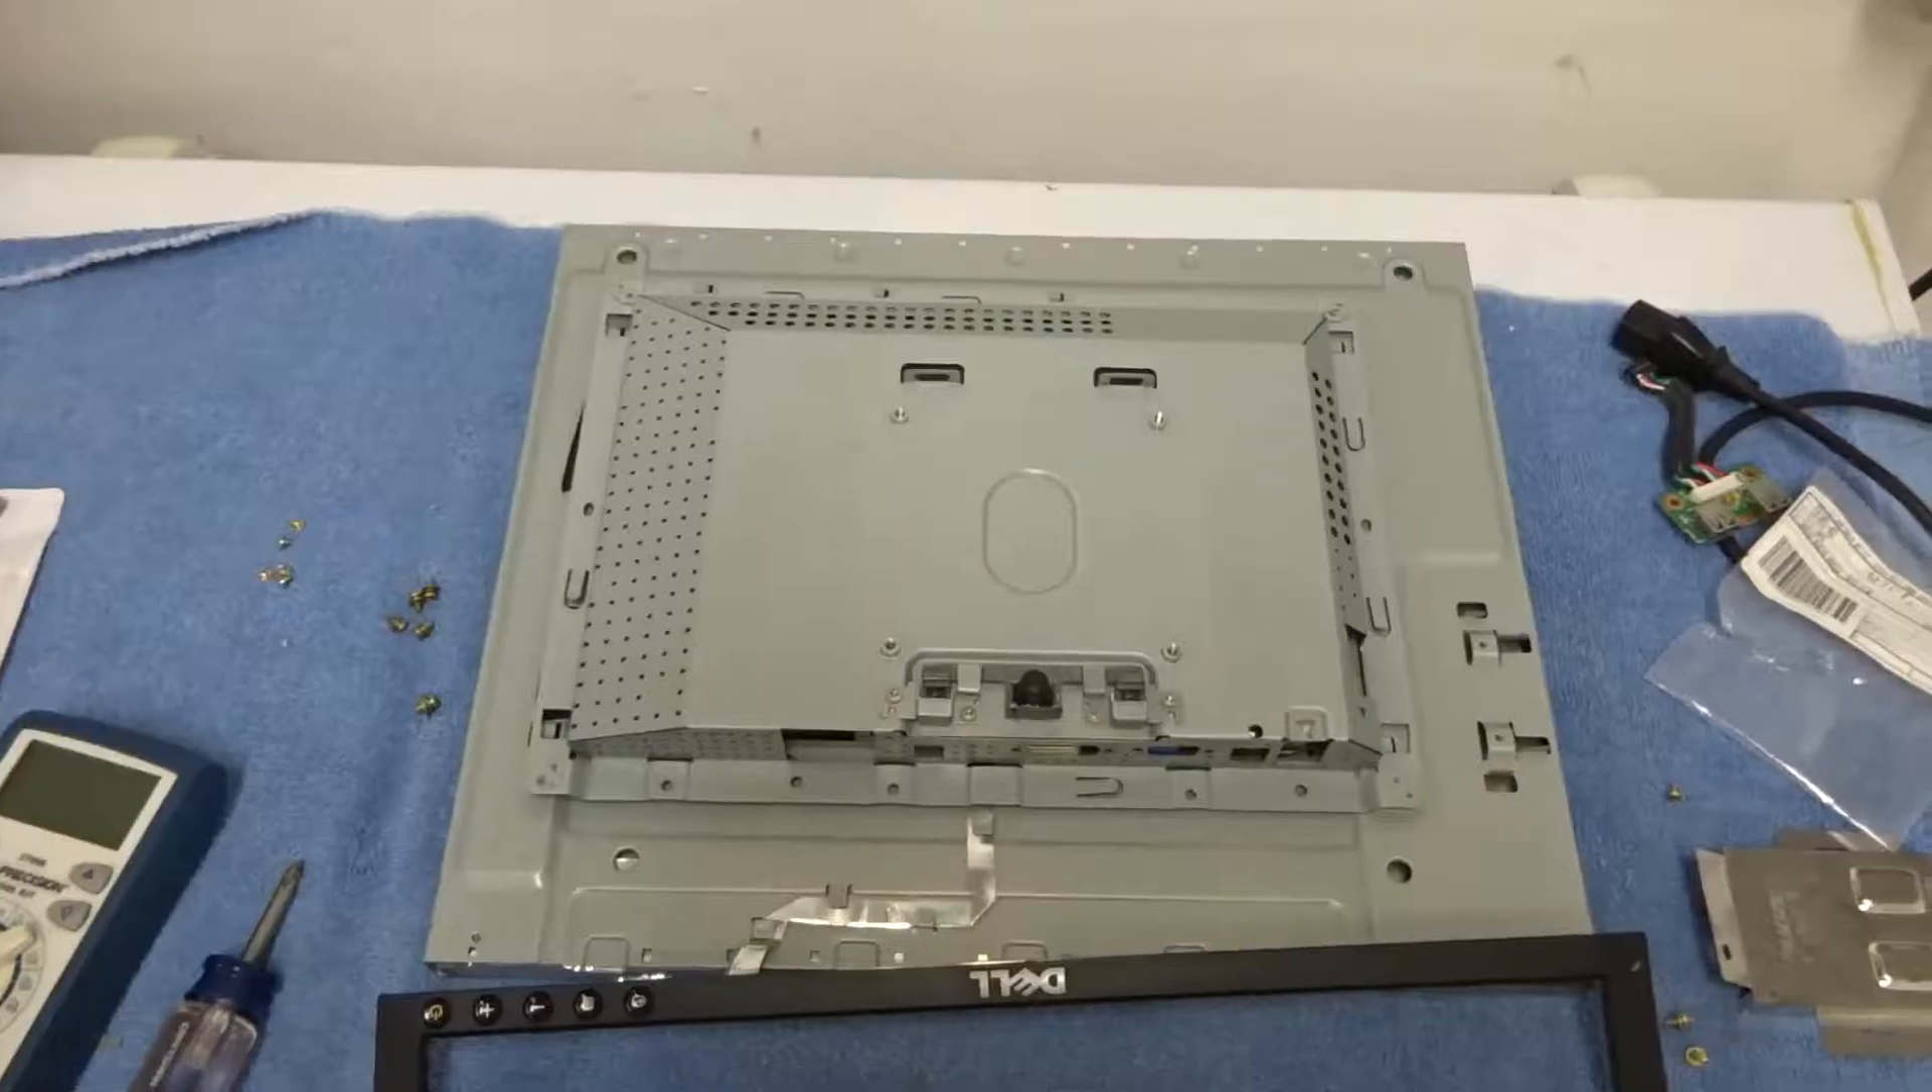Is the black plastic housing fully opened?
Yes.